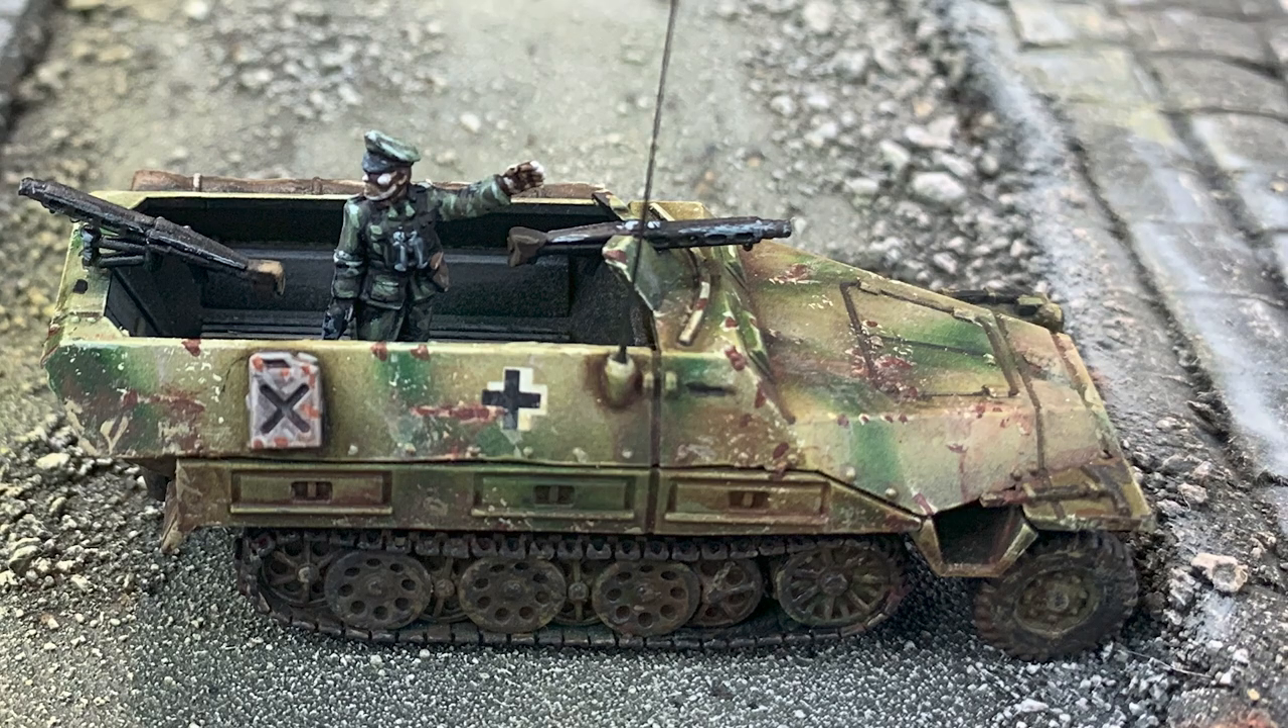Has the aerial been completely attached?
Yes.